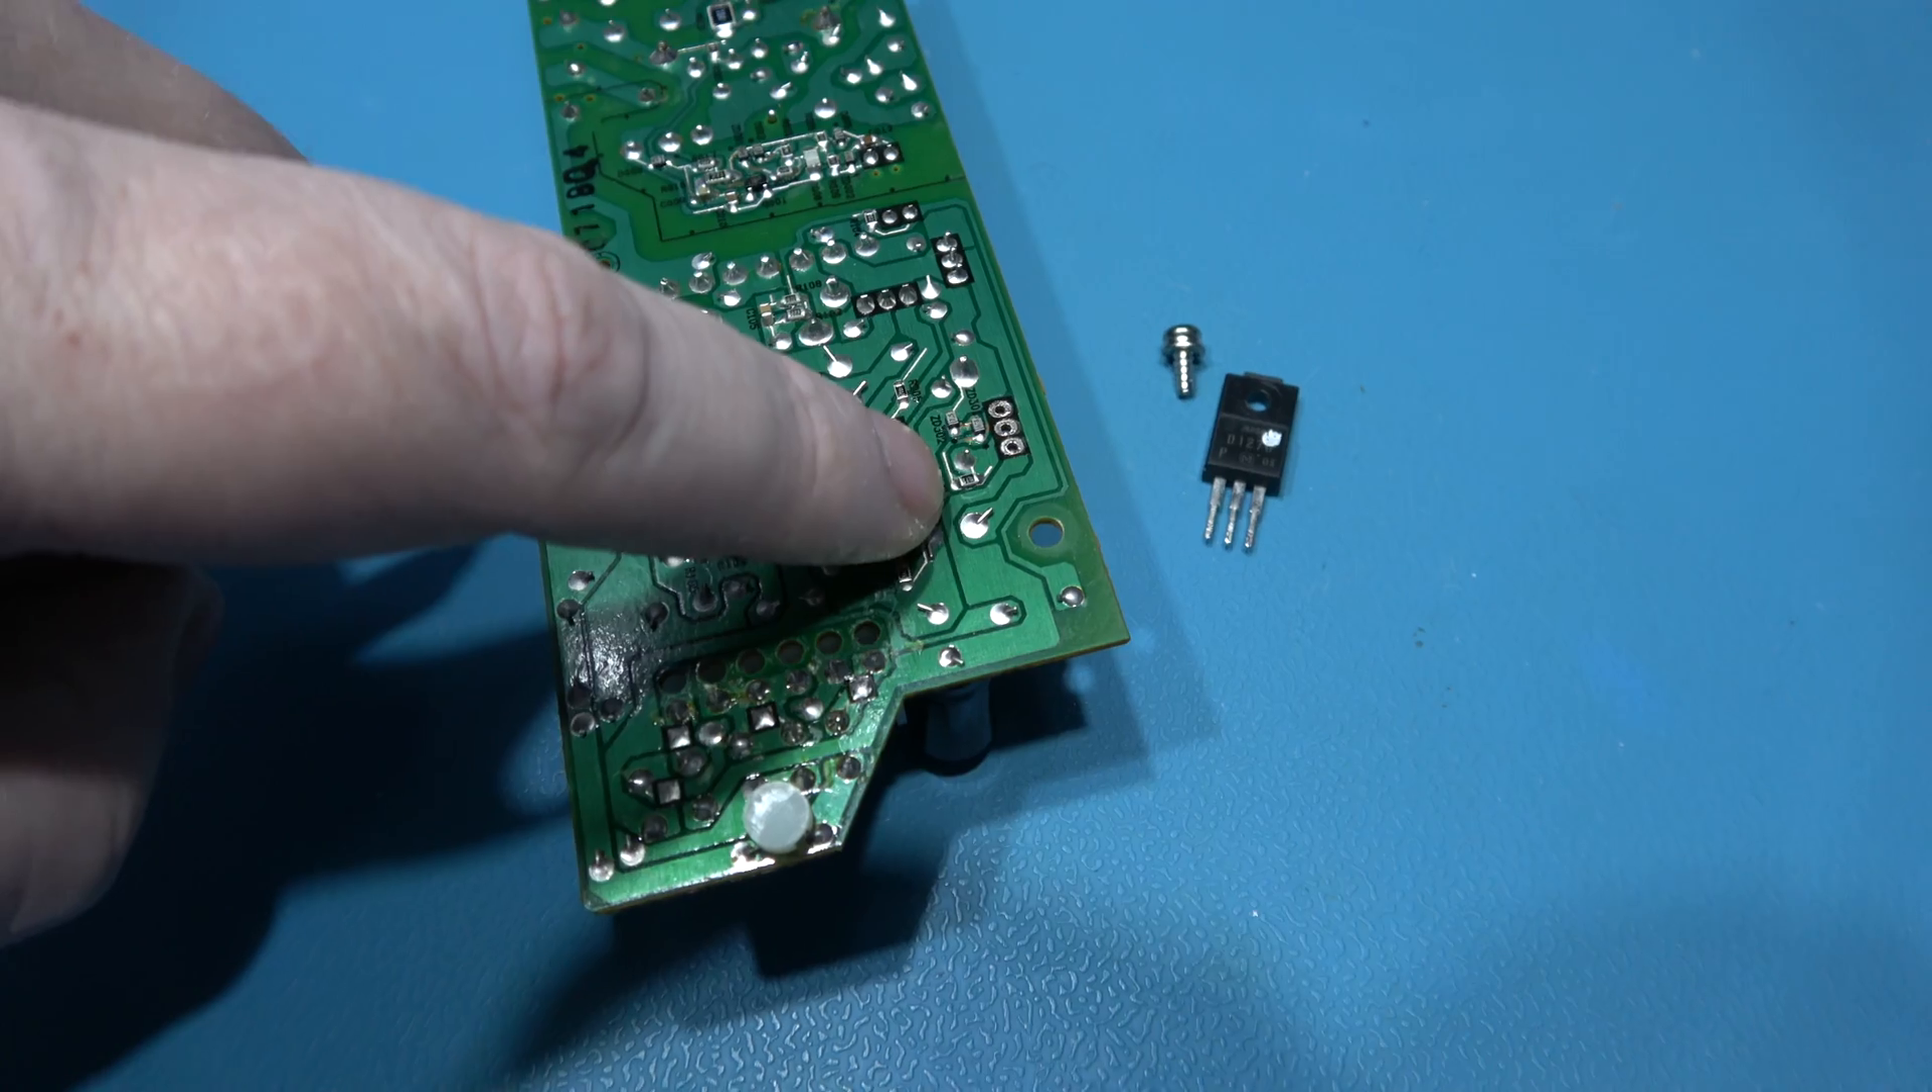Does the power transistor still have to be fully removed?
No.